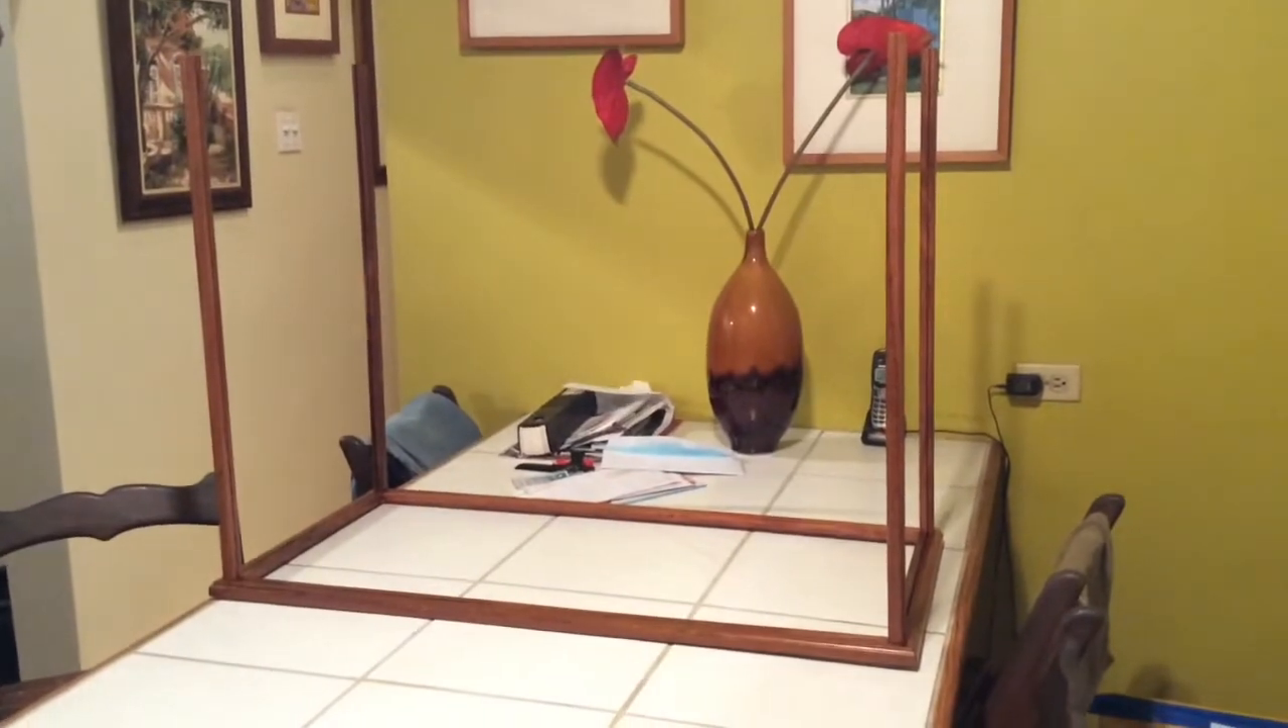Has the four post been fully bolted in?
Yes.